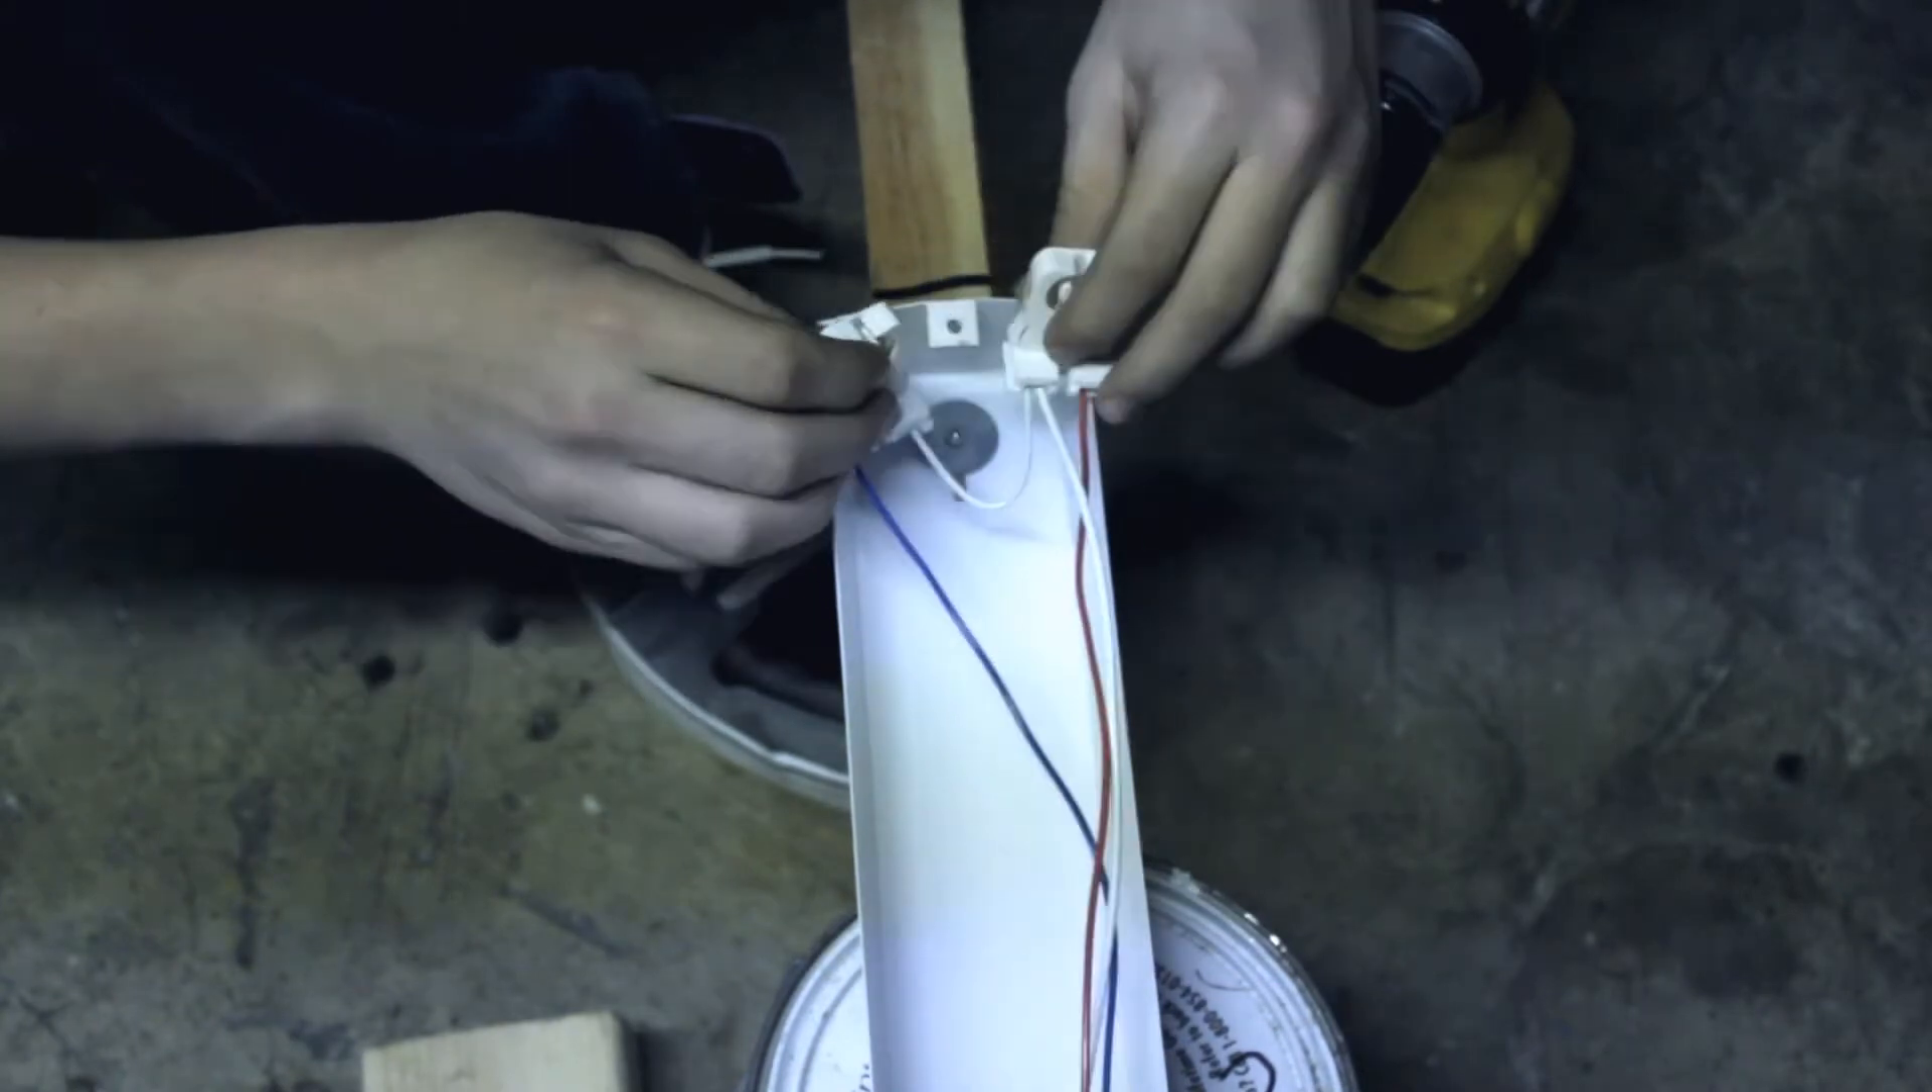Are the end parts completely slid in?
No.